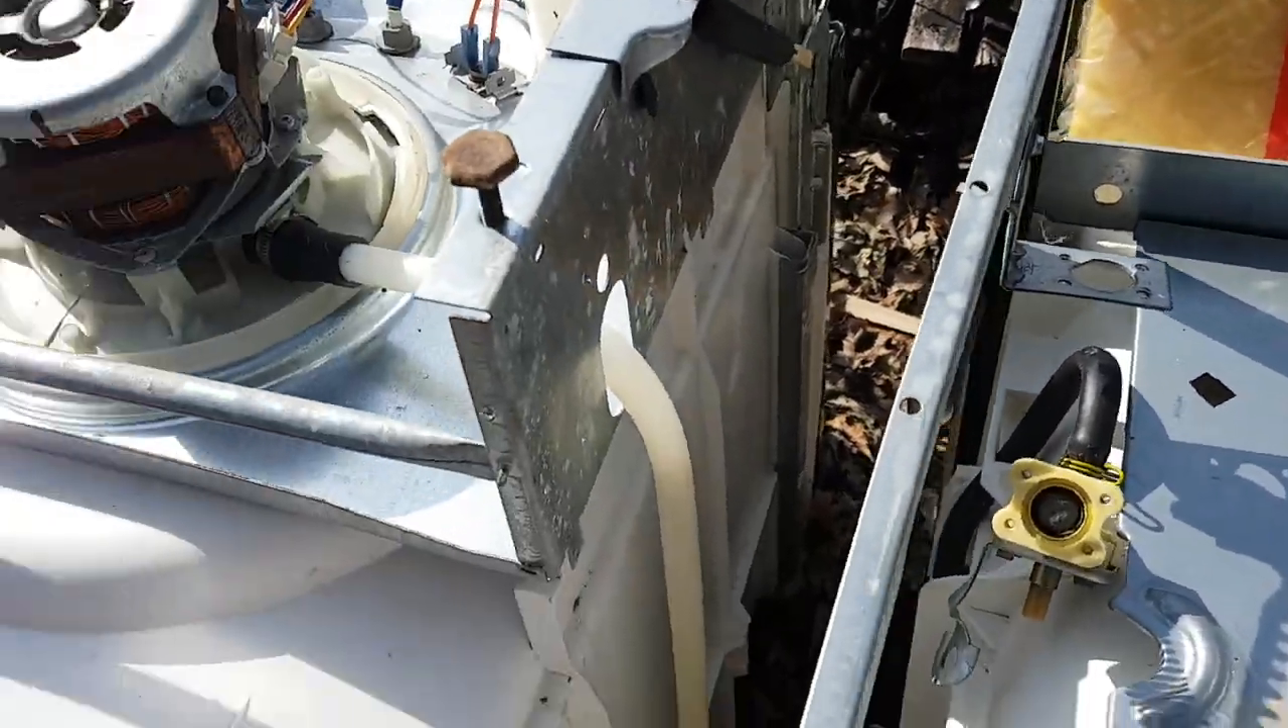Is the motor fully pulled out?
No.